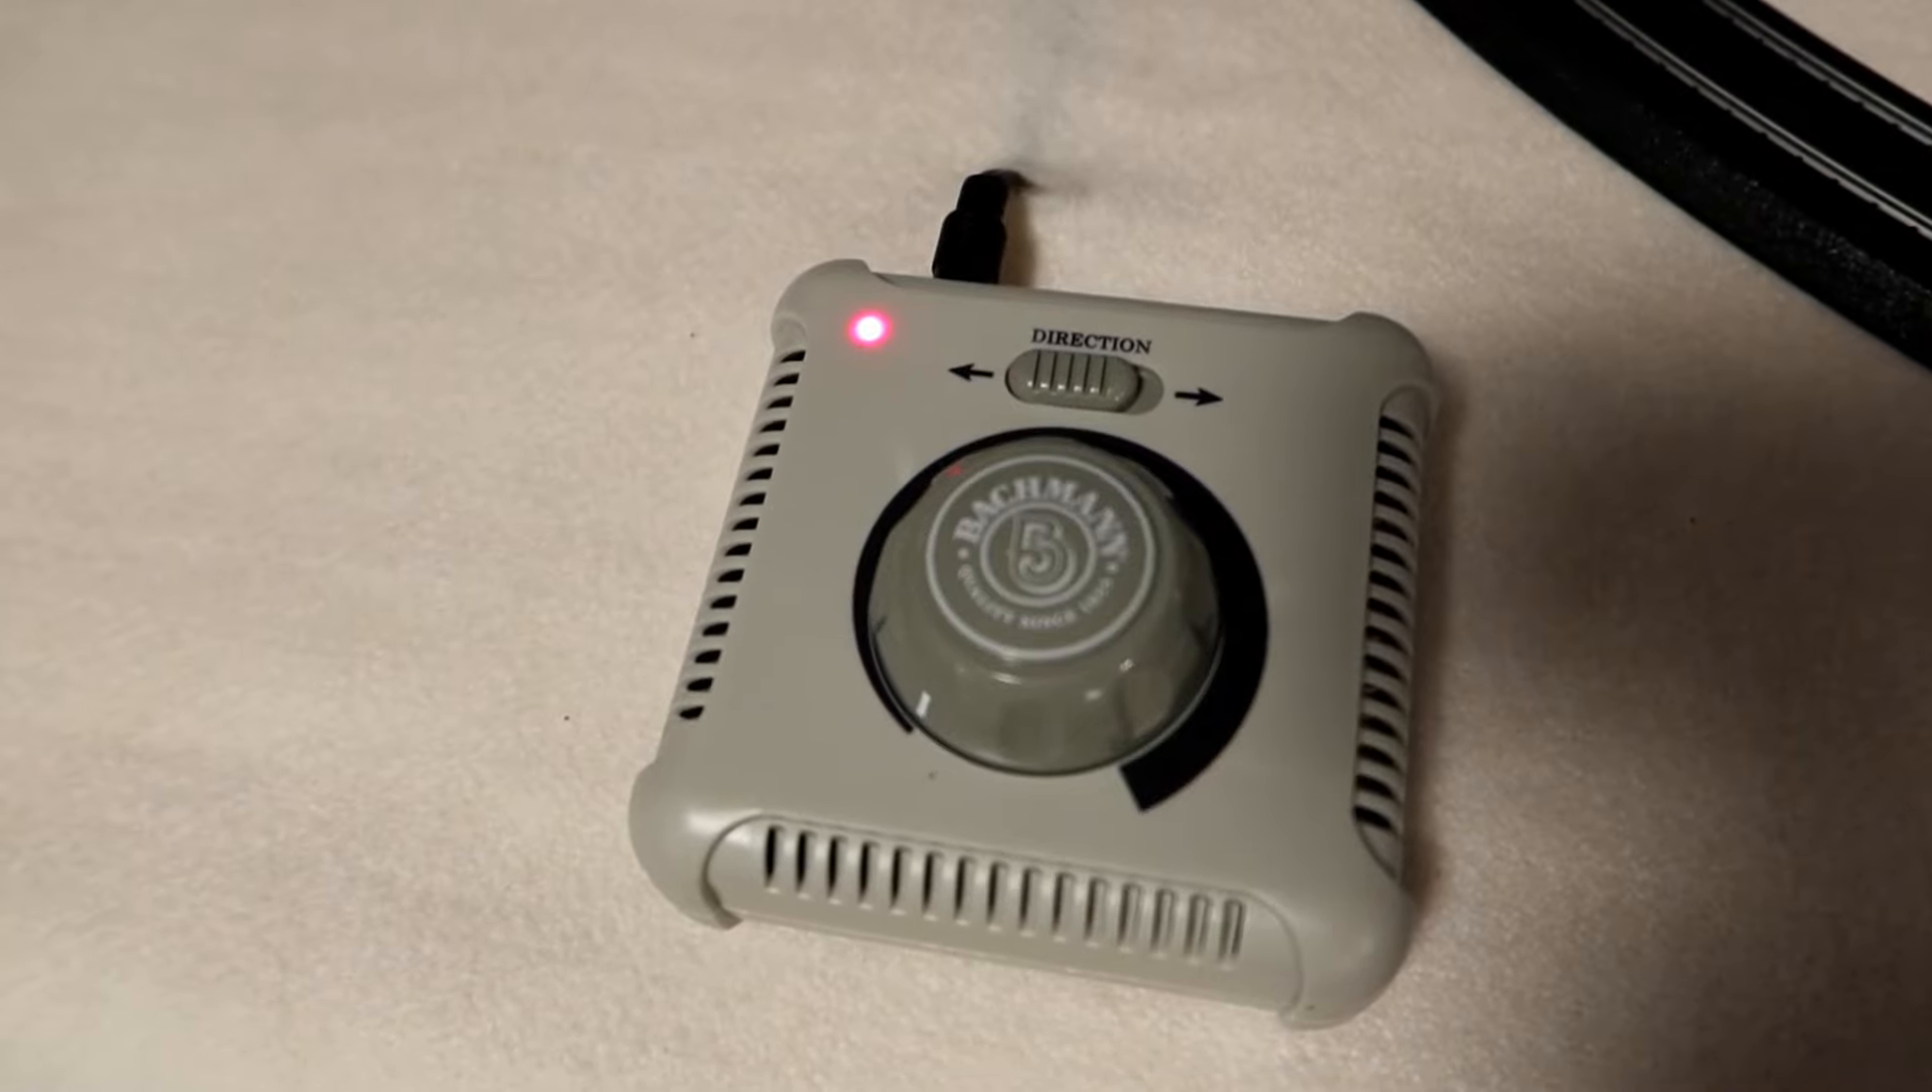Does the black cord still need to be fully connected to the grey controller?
No.